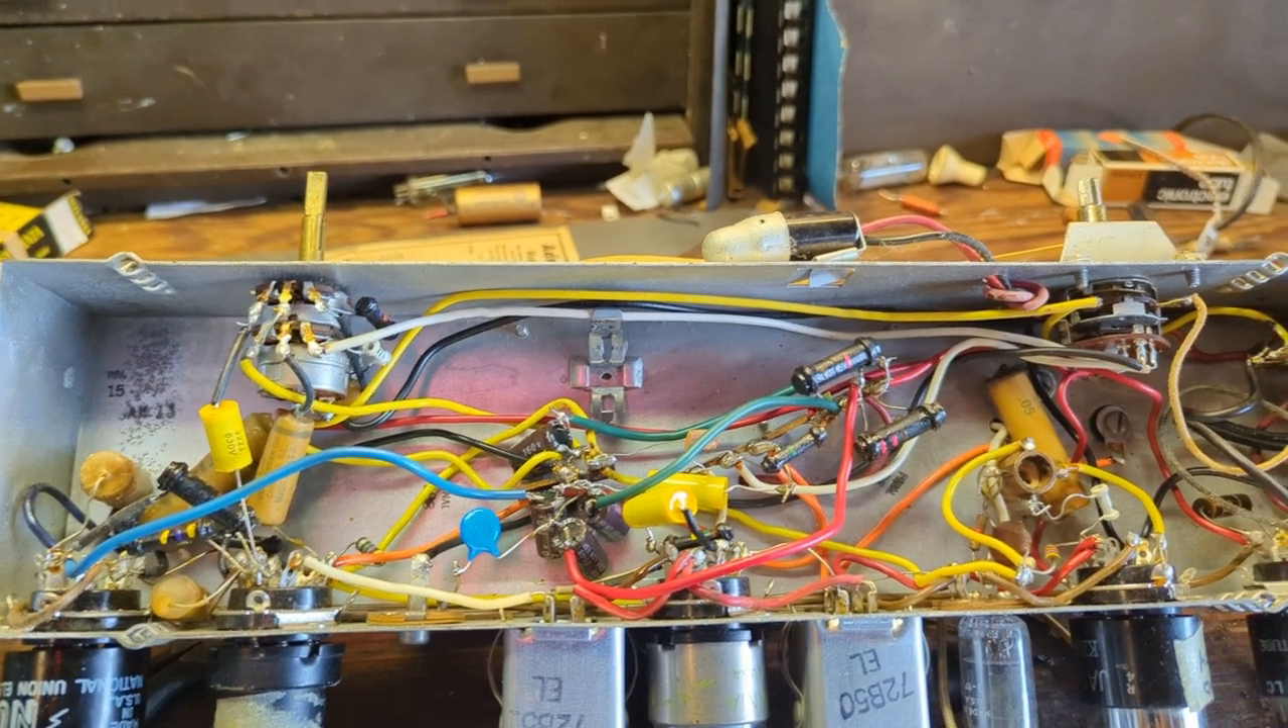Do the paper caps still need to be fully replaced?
Yes.